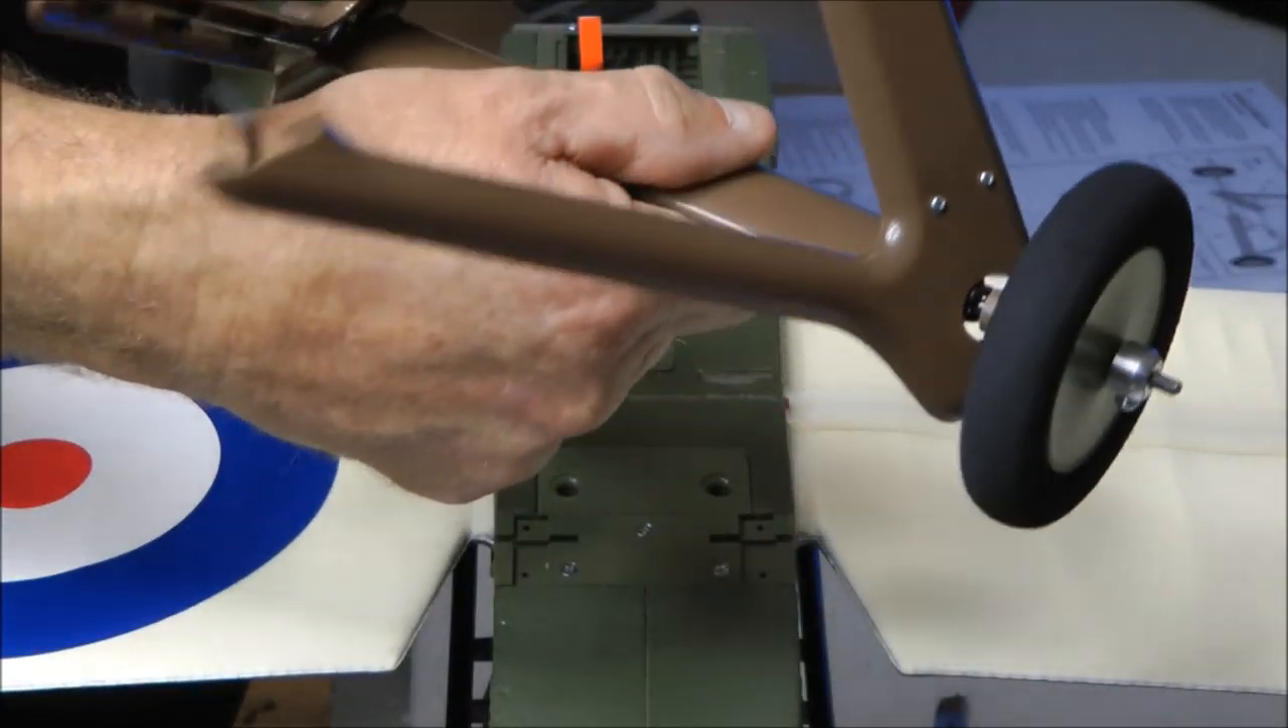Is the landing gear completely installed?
No.